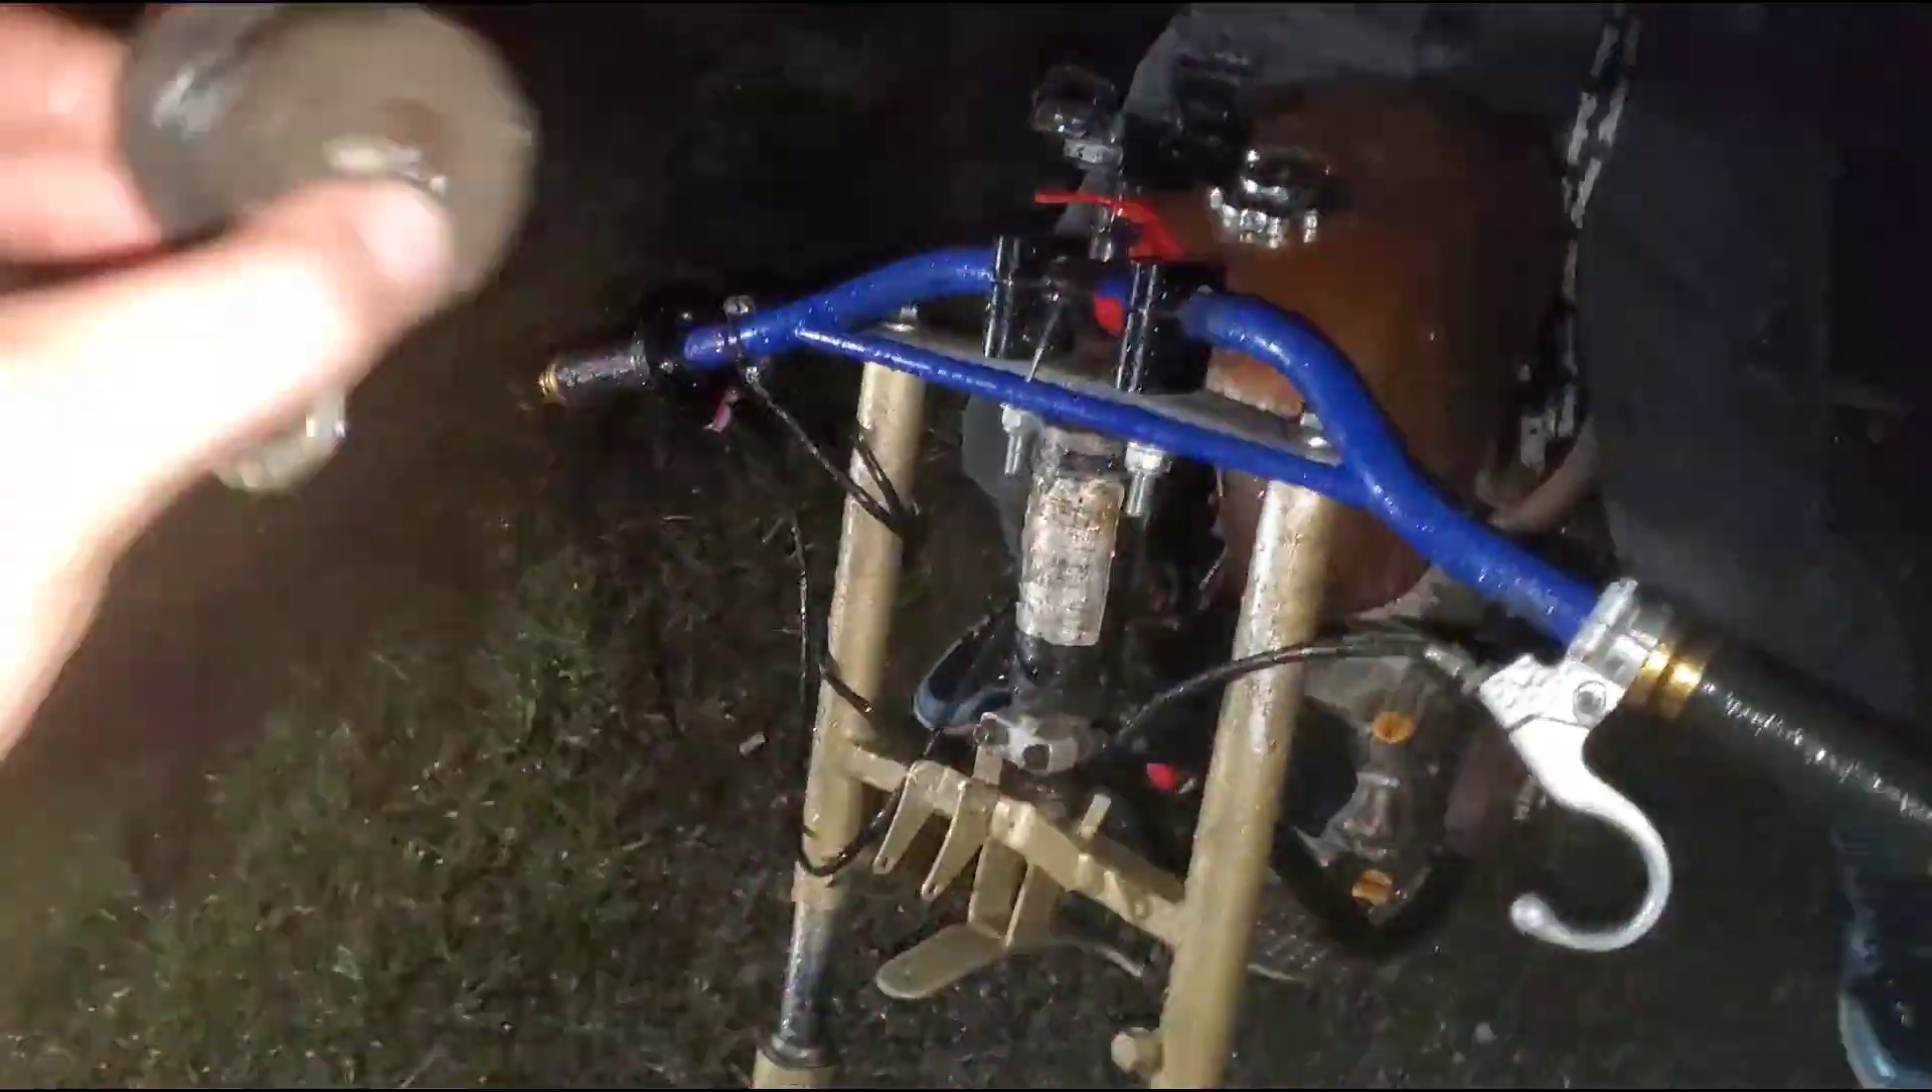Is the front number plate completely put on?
No.